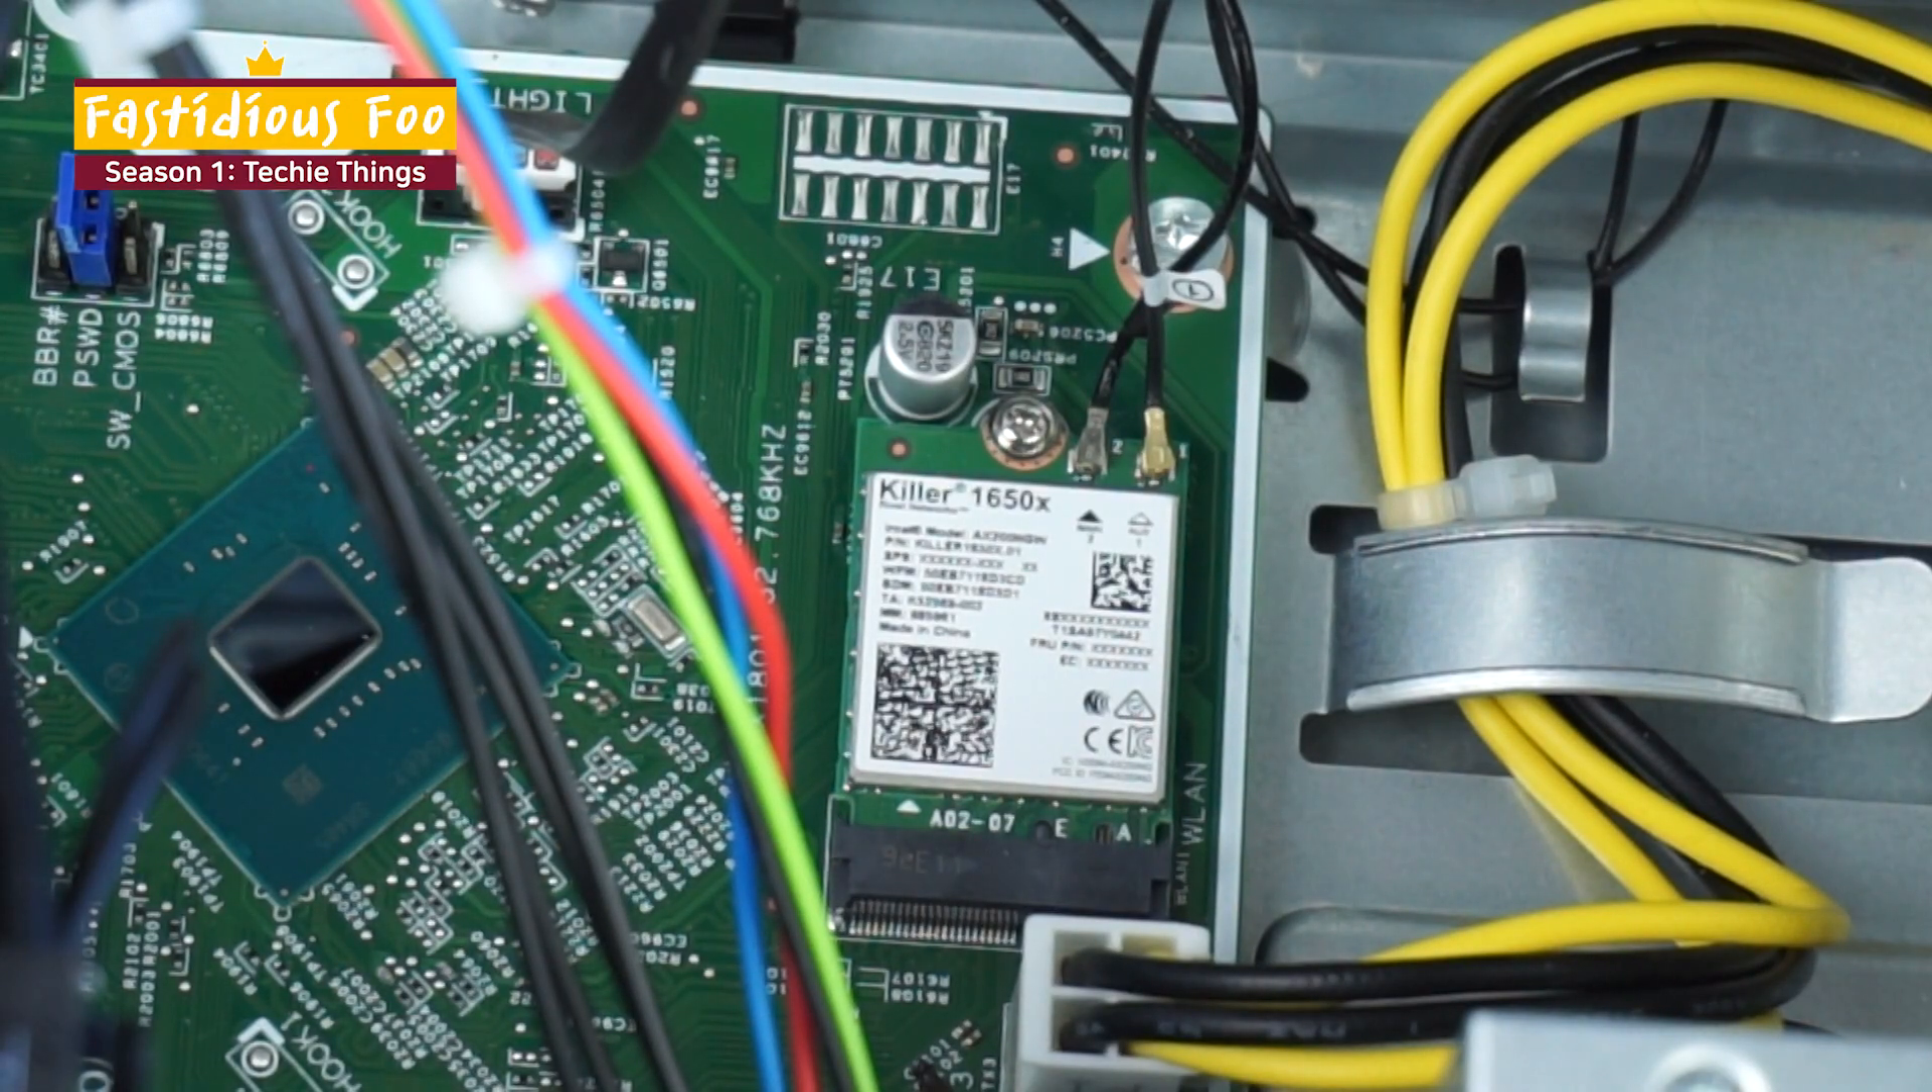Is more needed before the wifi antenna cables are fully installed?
No.